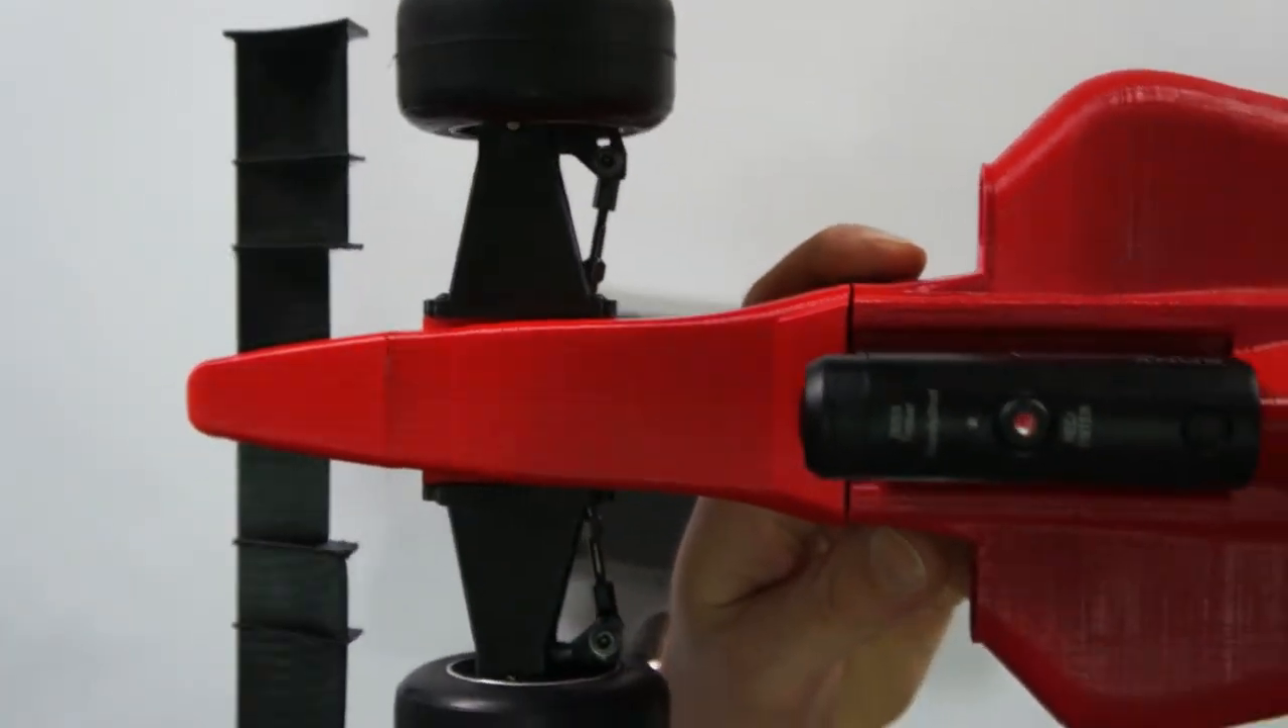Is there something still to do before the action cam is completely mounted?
No.